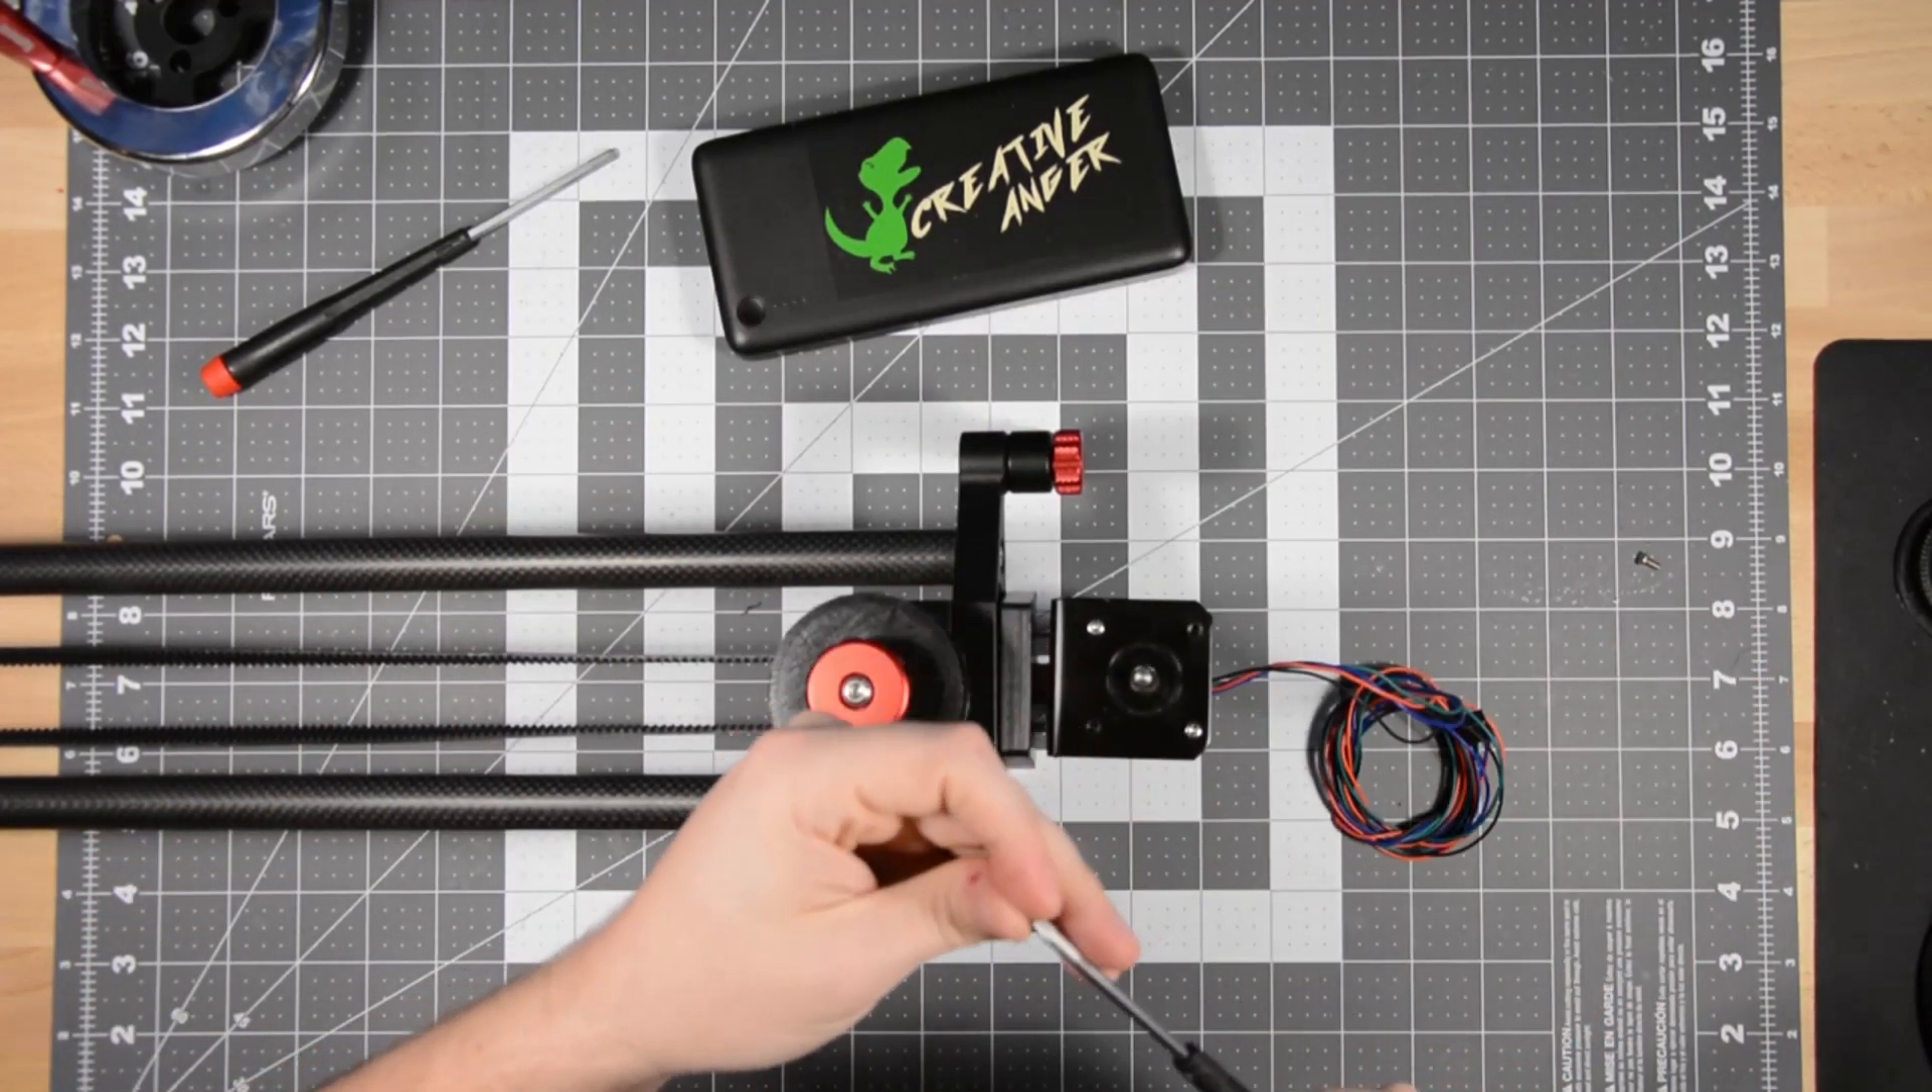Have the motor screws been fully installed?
No.